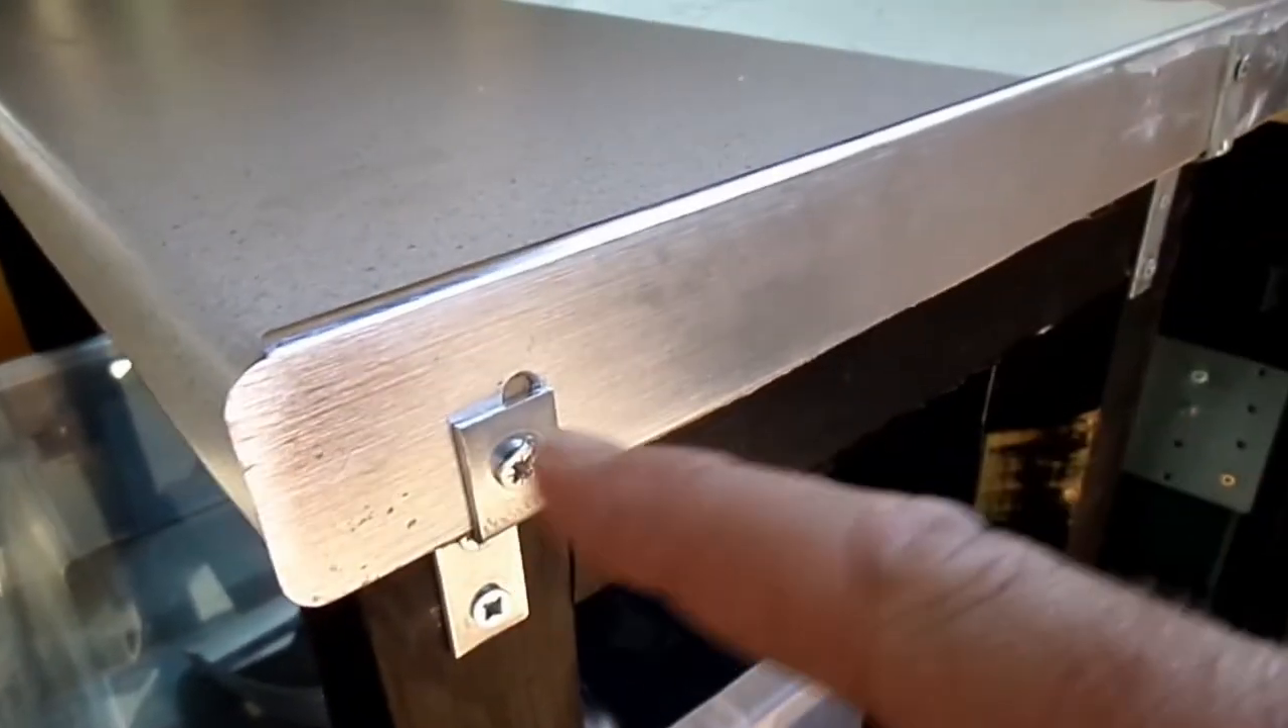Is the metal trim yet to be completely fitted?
No.